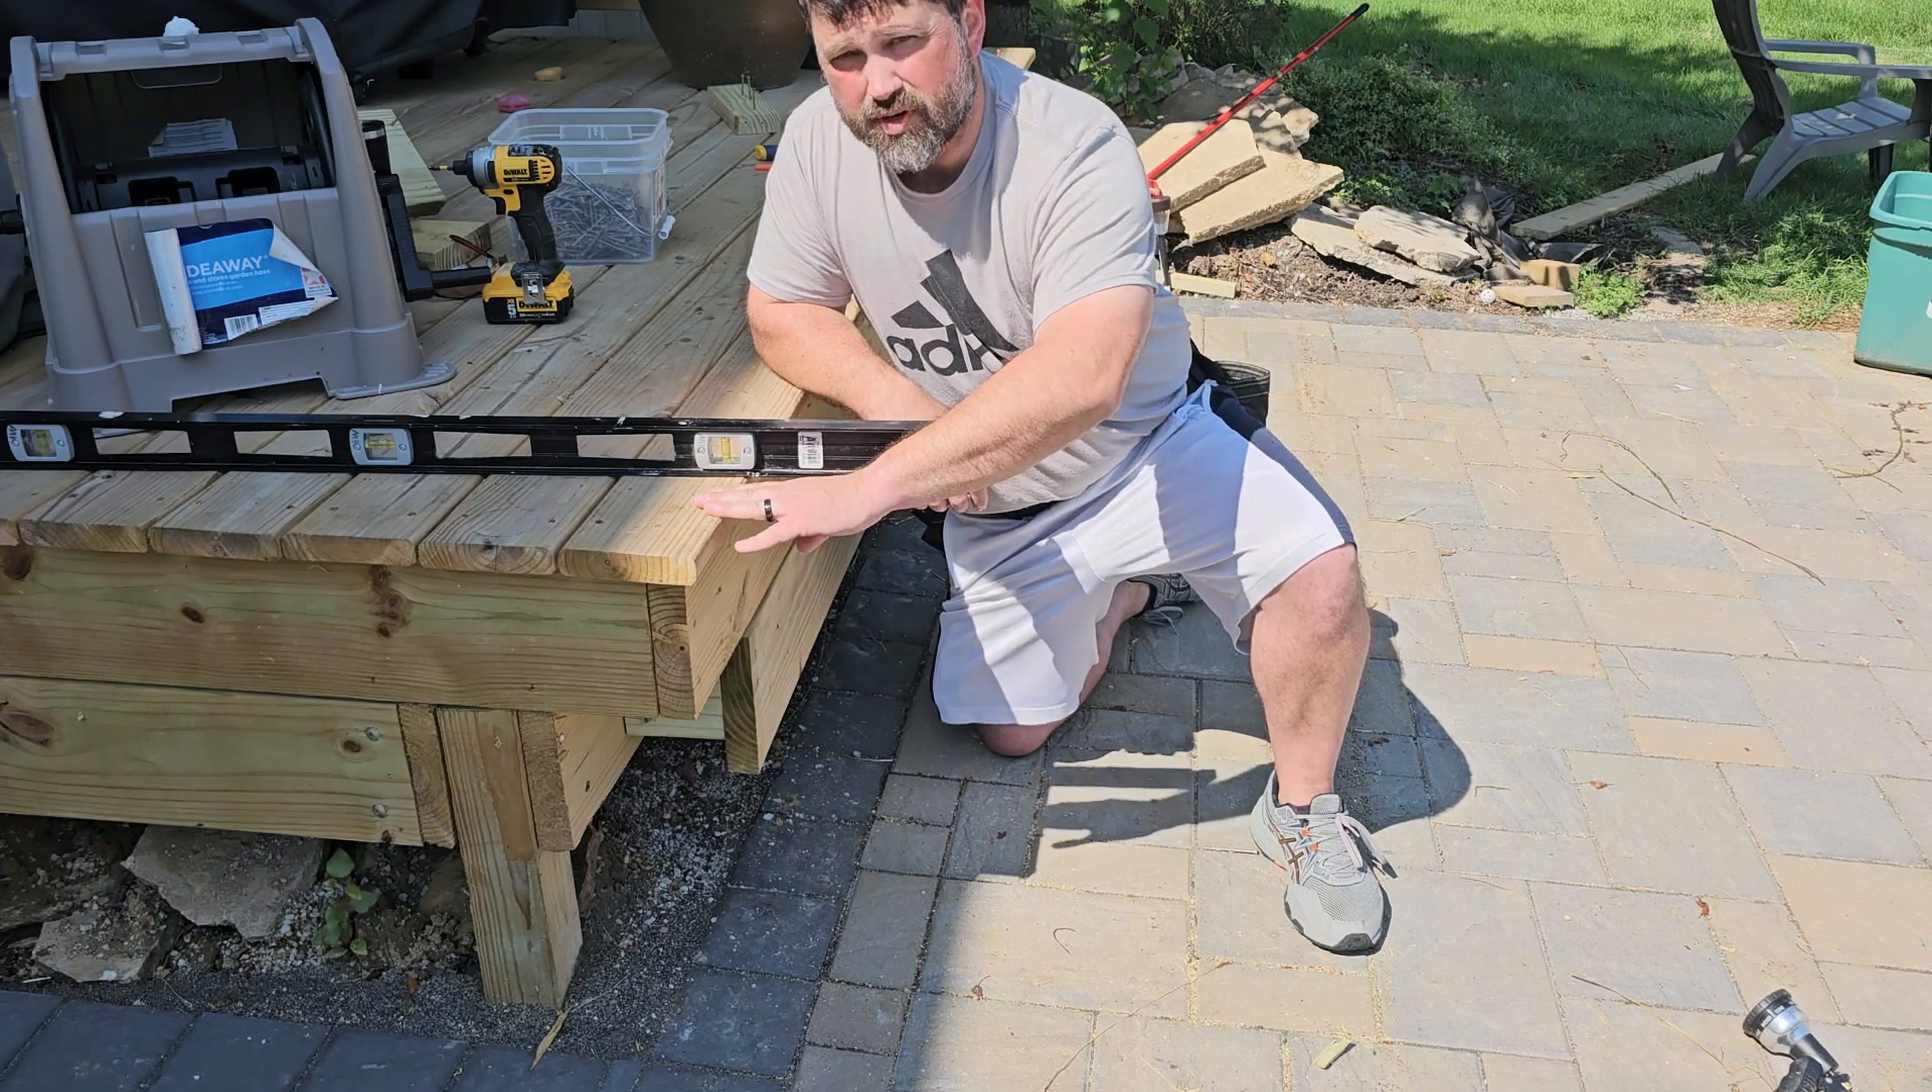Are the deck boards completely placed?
Yes.